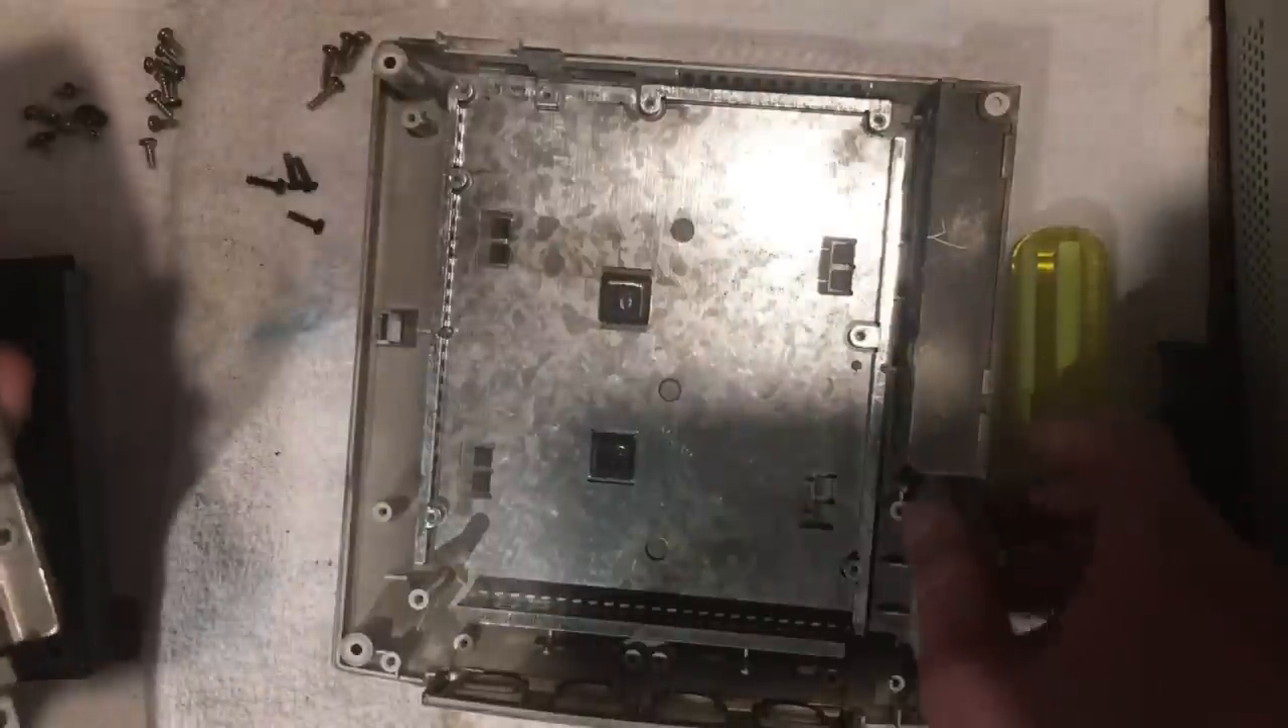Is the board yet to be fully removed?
No.